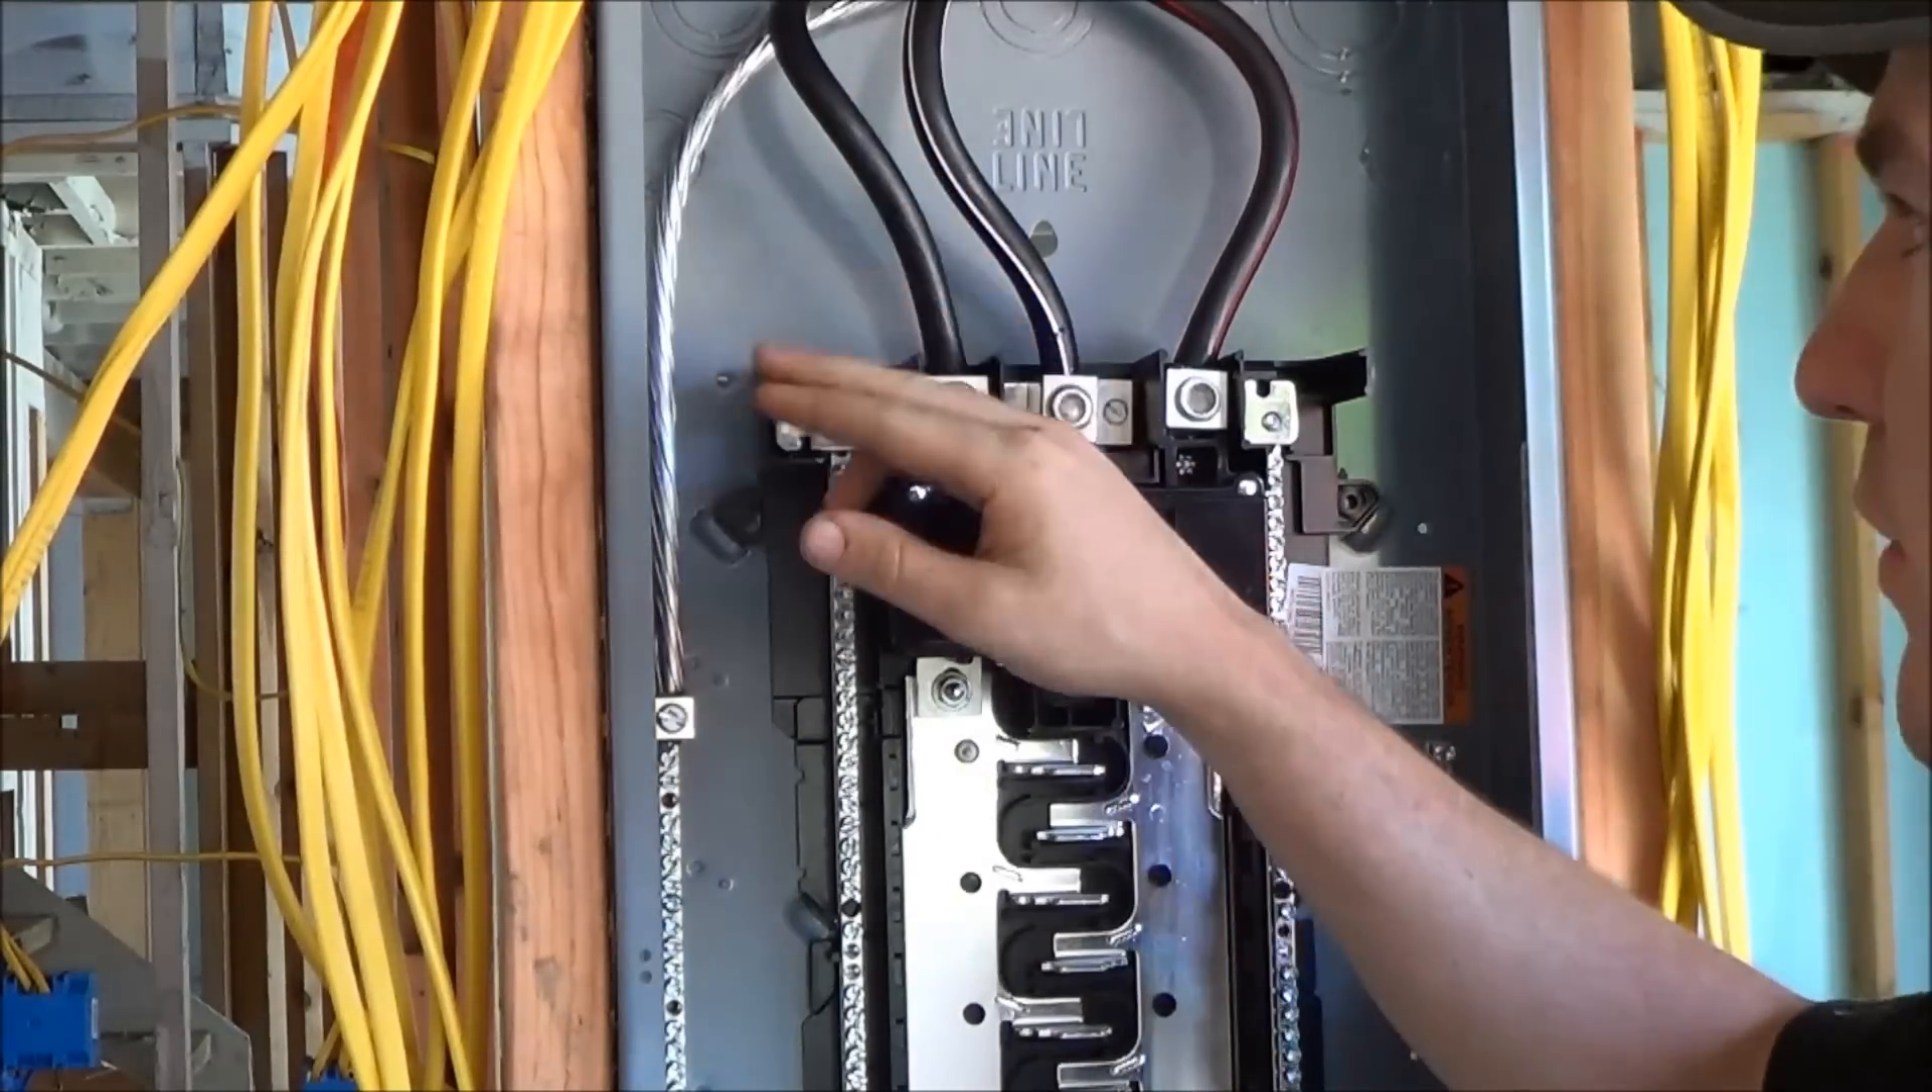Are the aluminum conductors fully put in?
Yes.